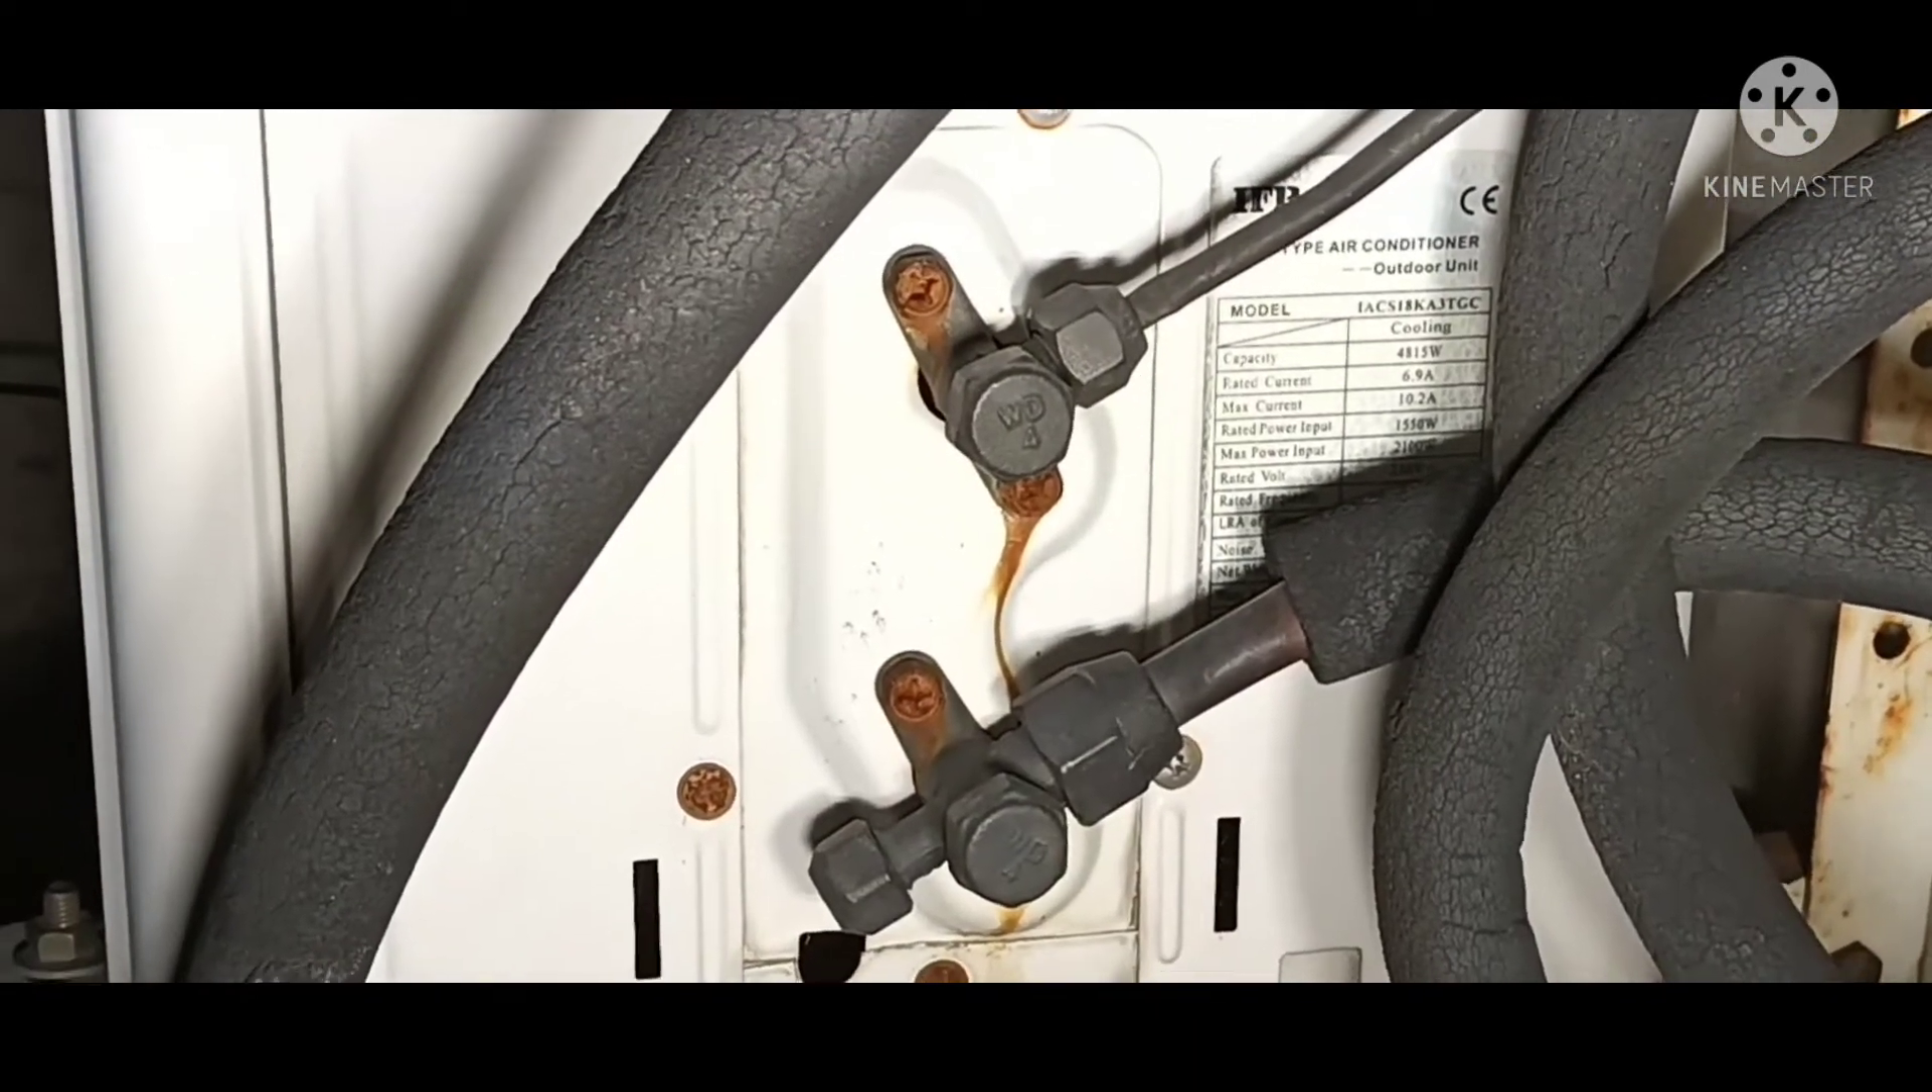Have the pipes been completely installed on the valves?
Yes.